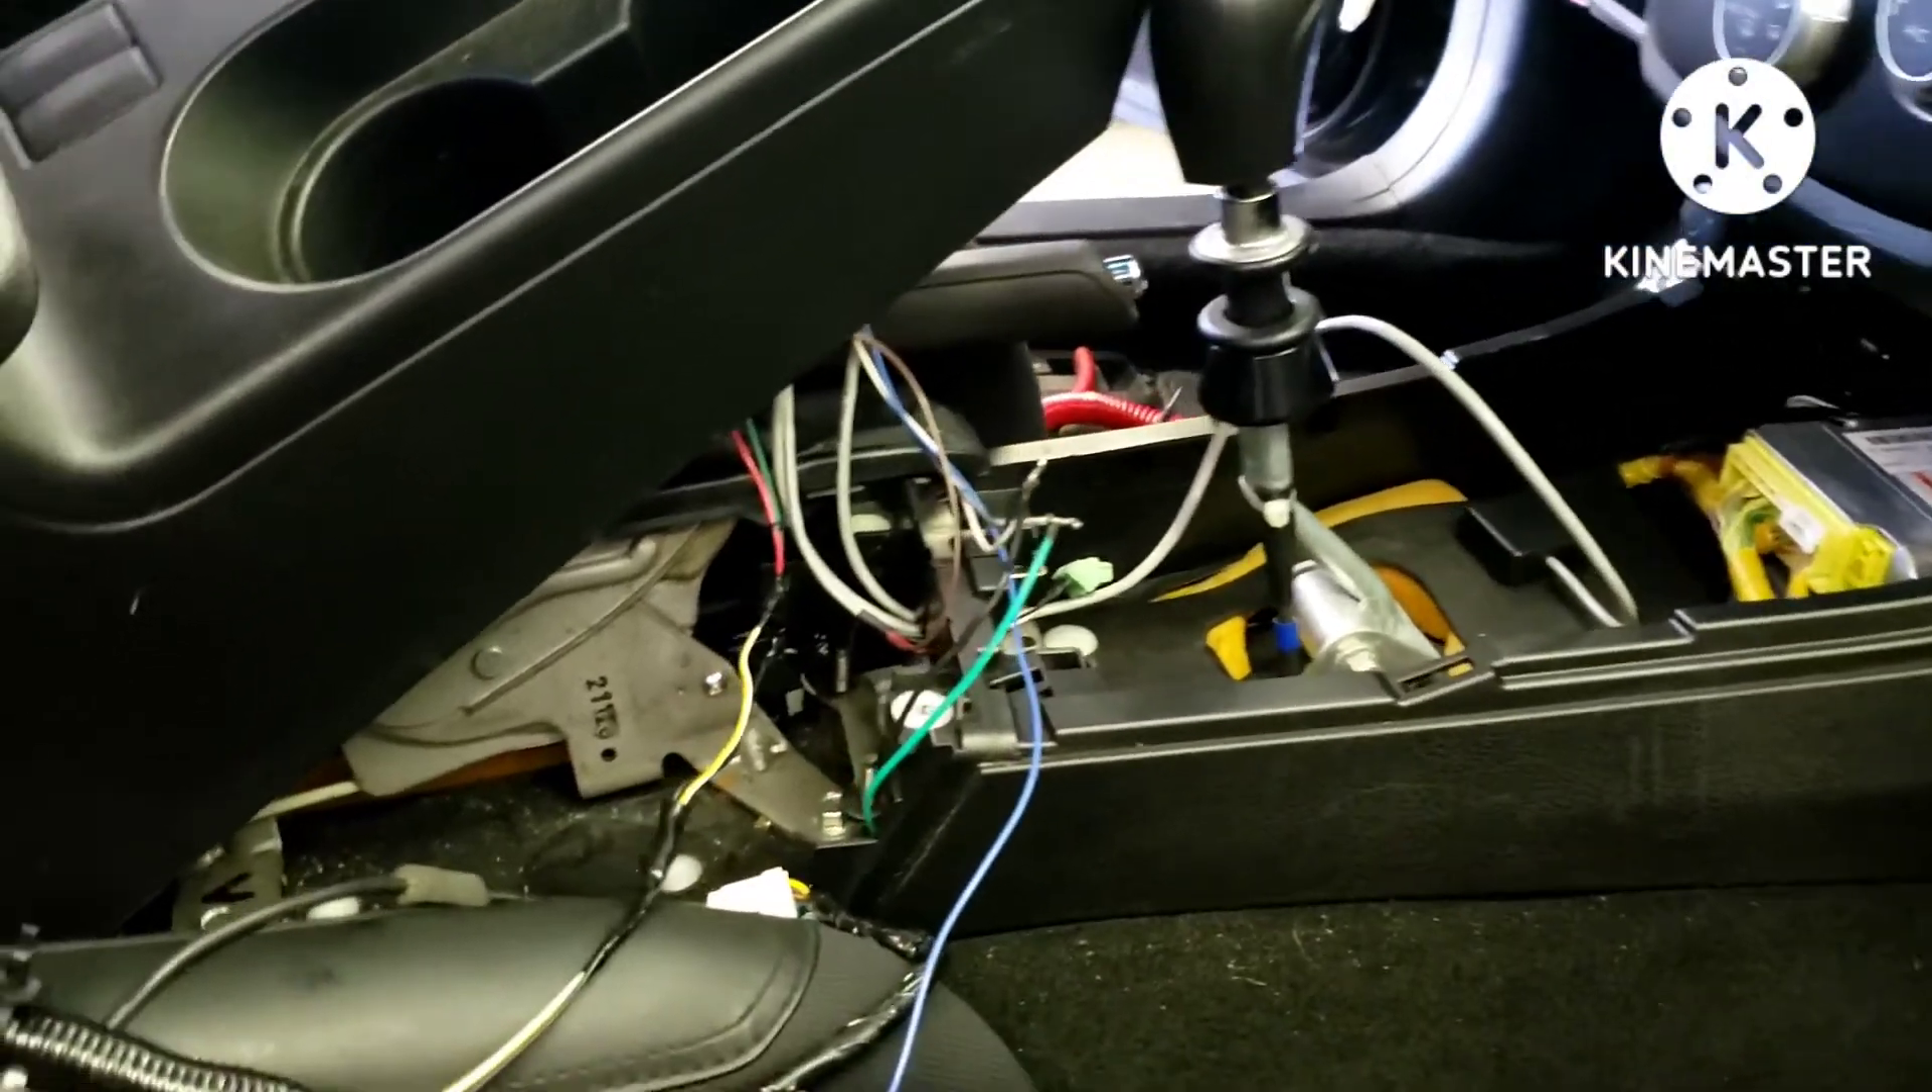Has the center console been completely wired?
No.